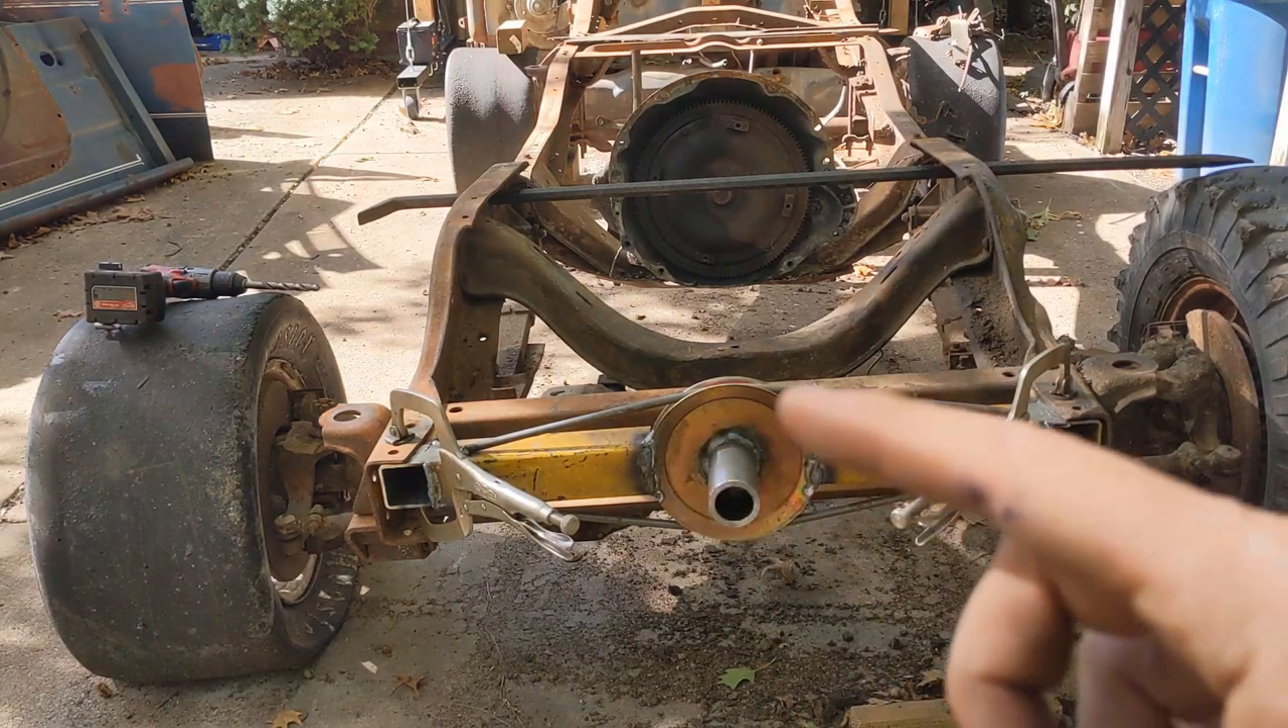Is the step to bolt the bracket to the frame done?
No.